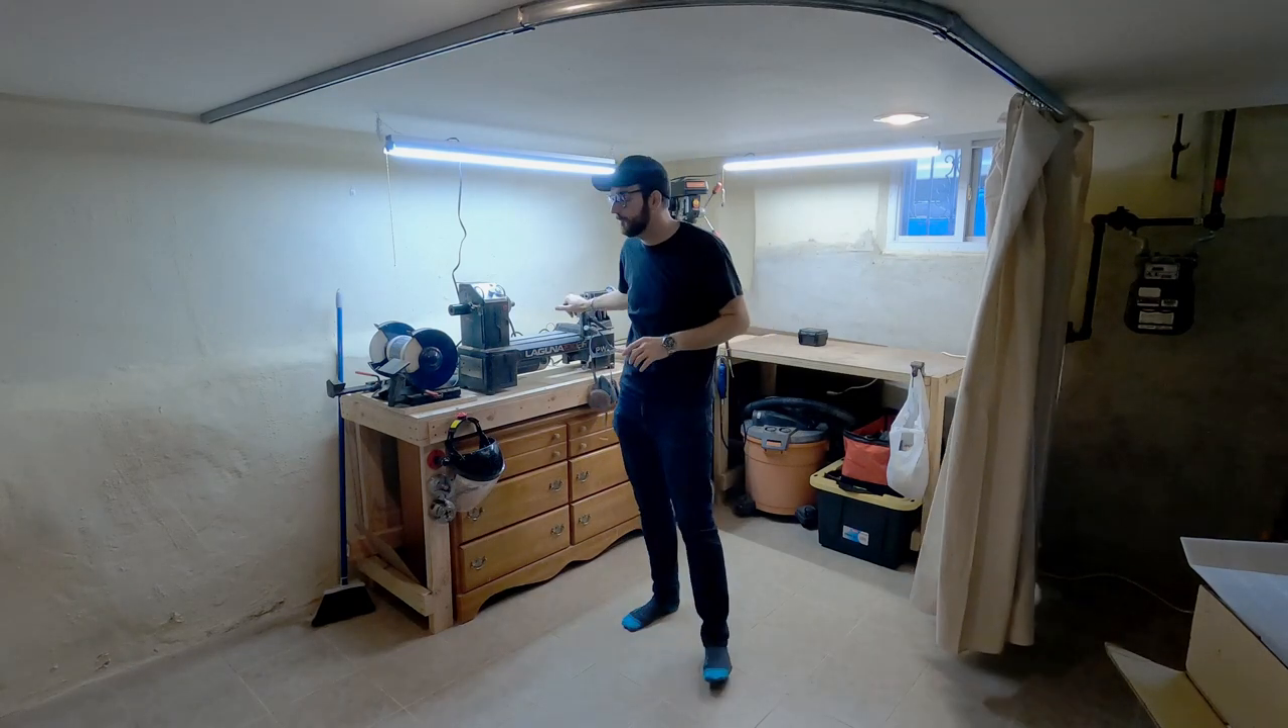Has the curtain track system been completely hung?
Yes.